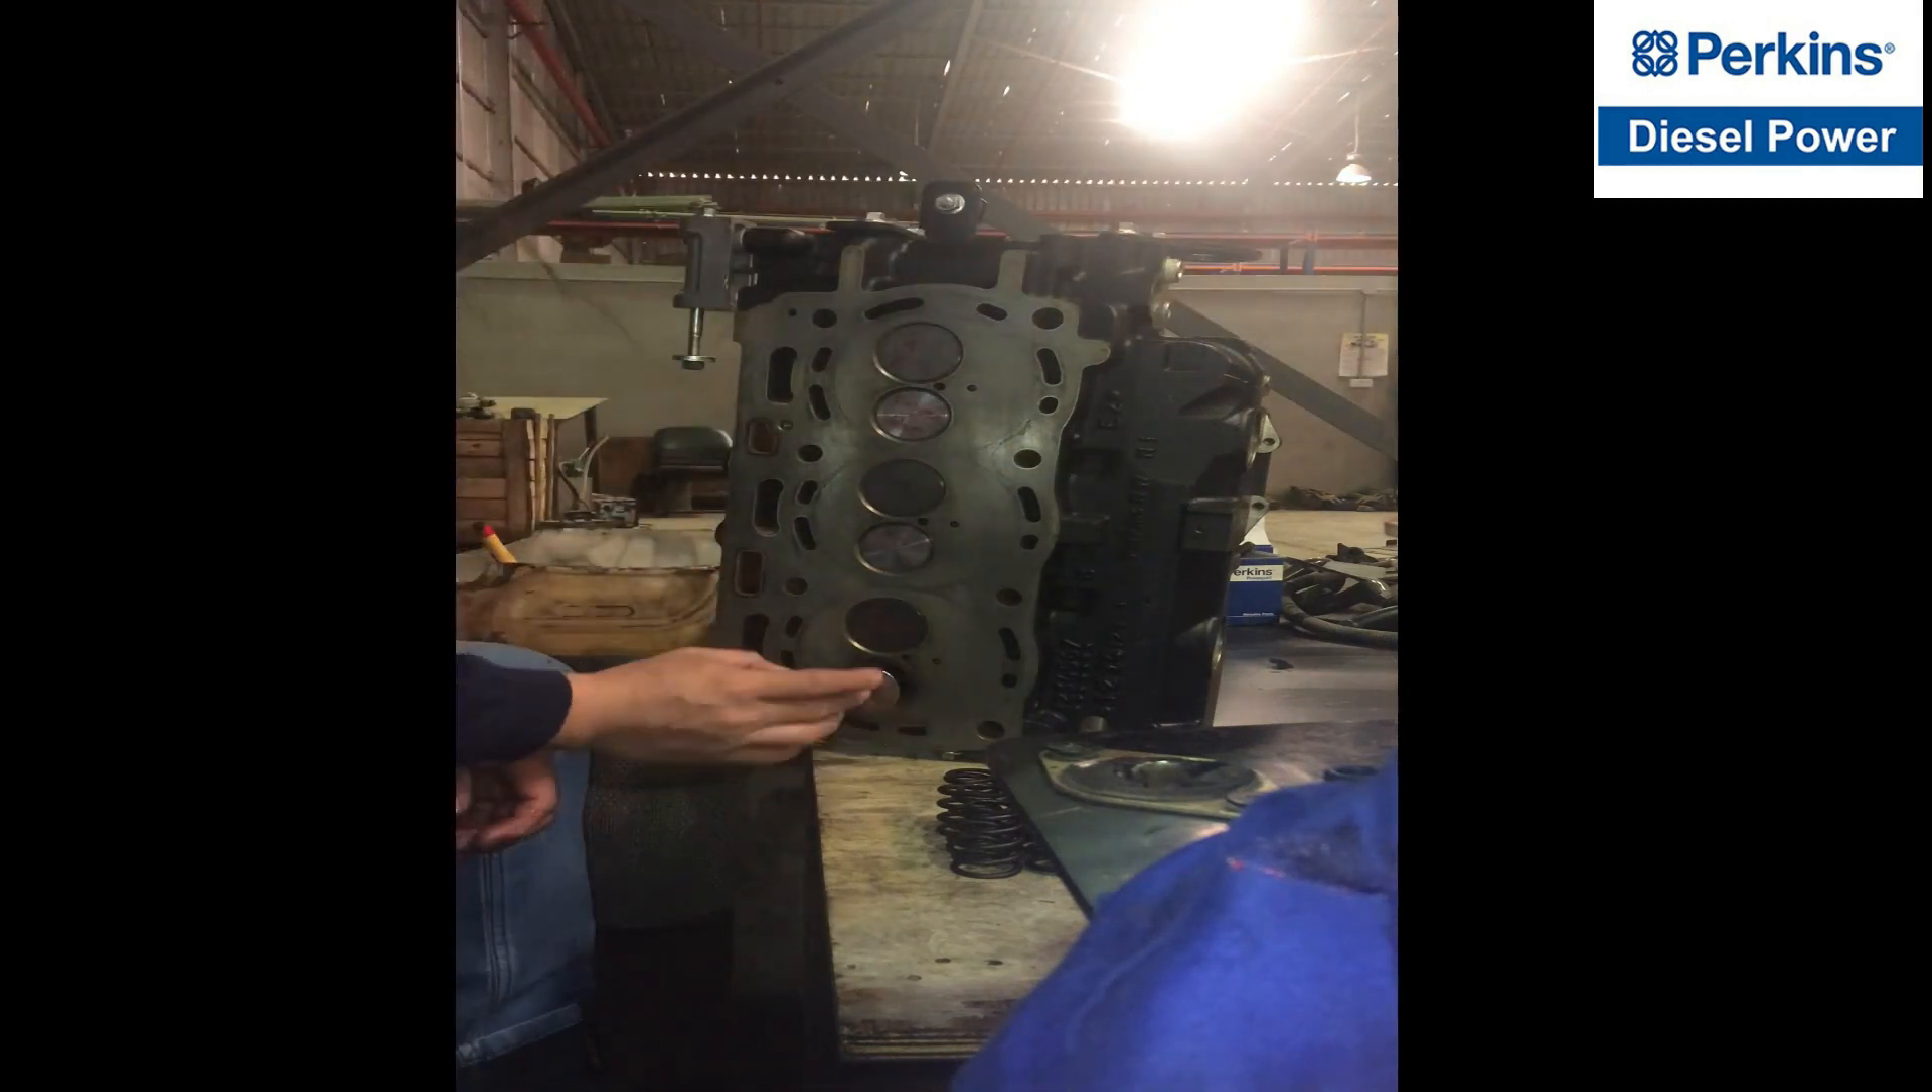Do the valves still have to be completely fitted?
Yes.